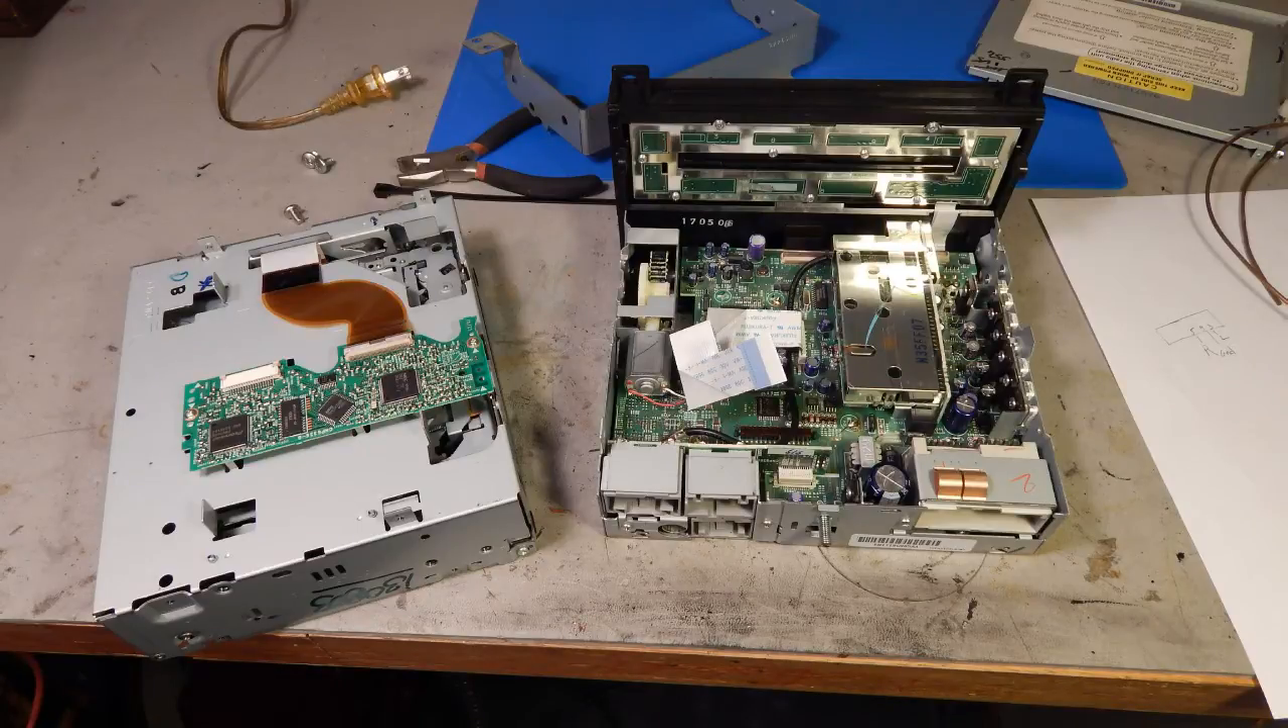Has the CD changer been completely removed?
Yes.